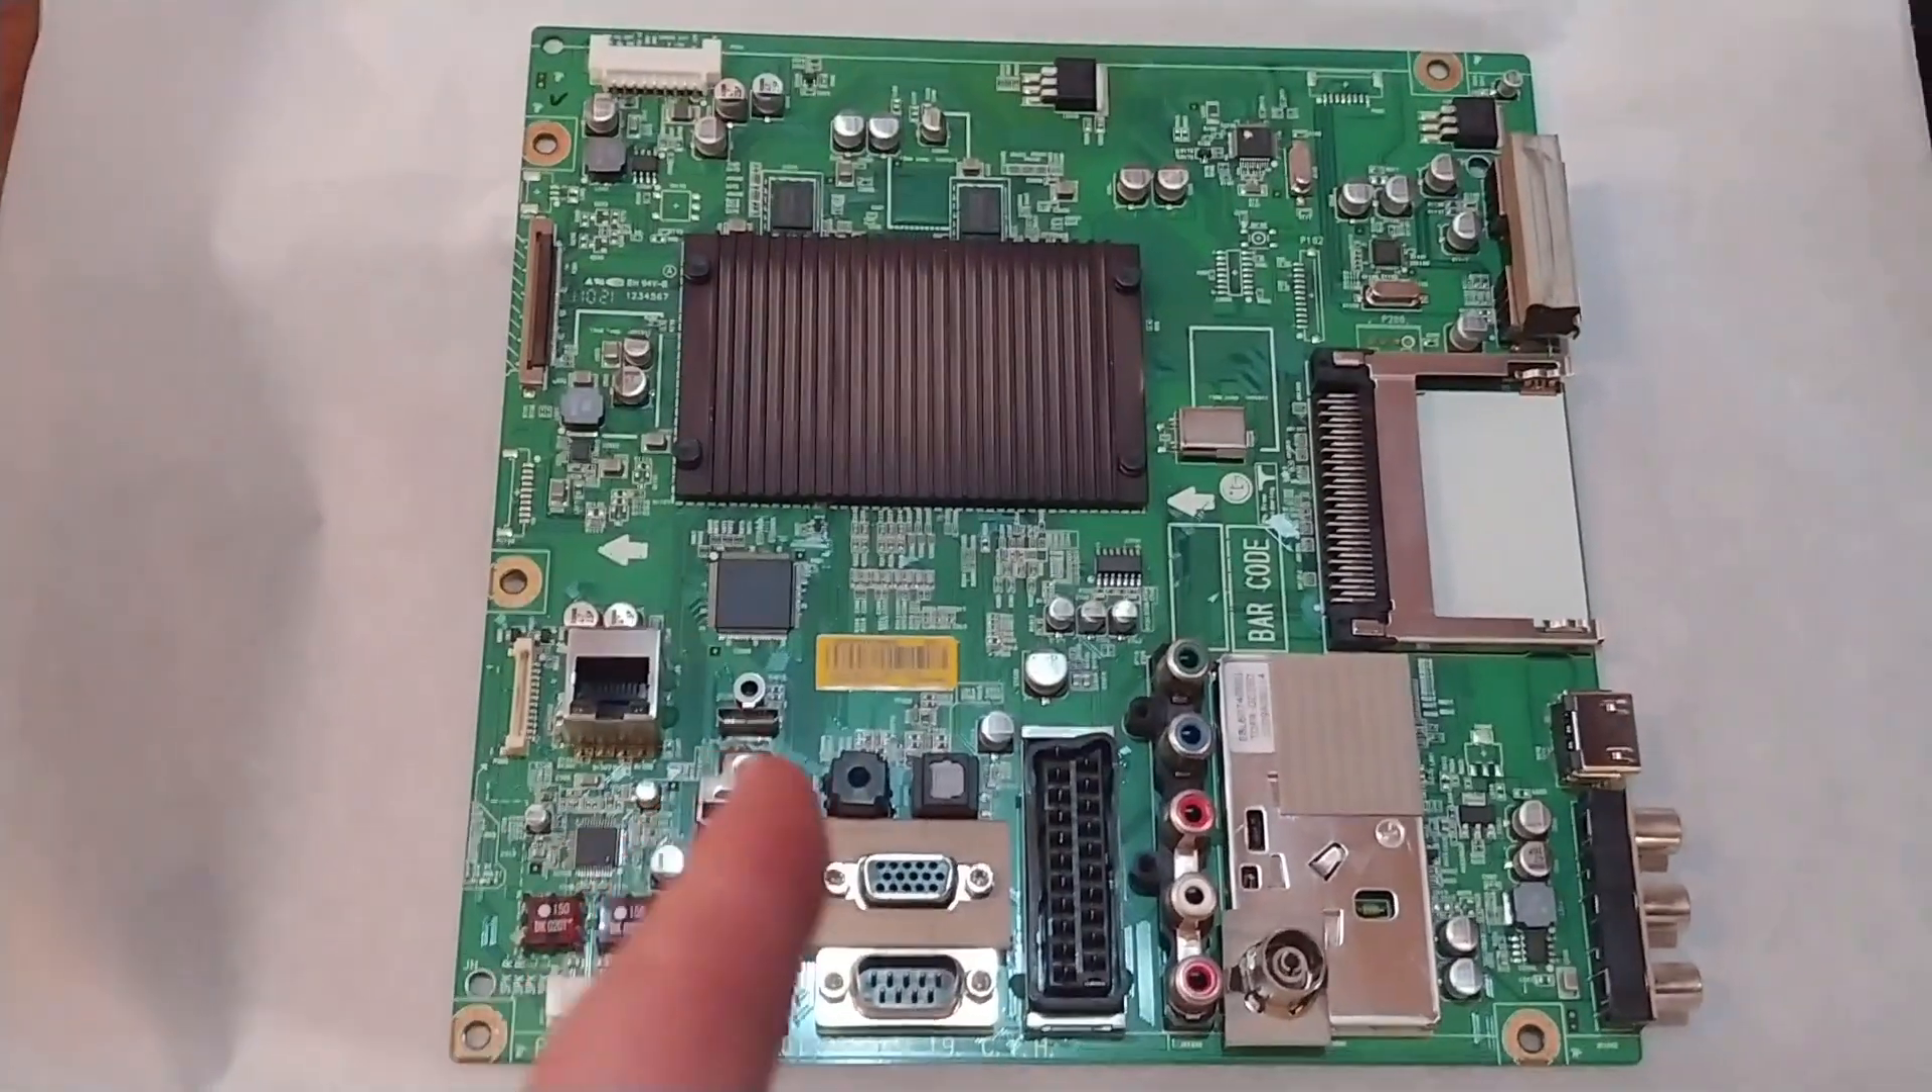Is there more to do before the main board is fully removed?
No.